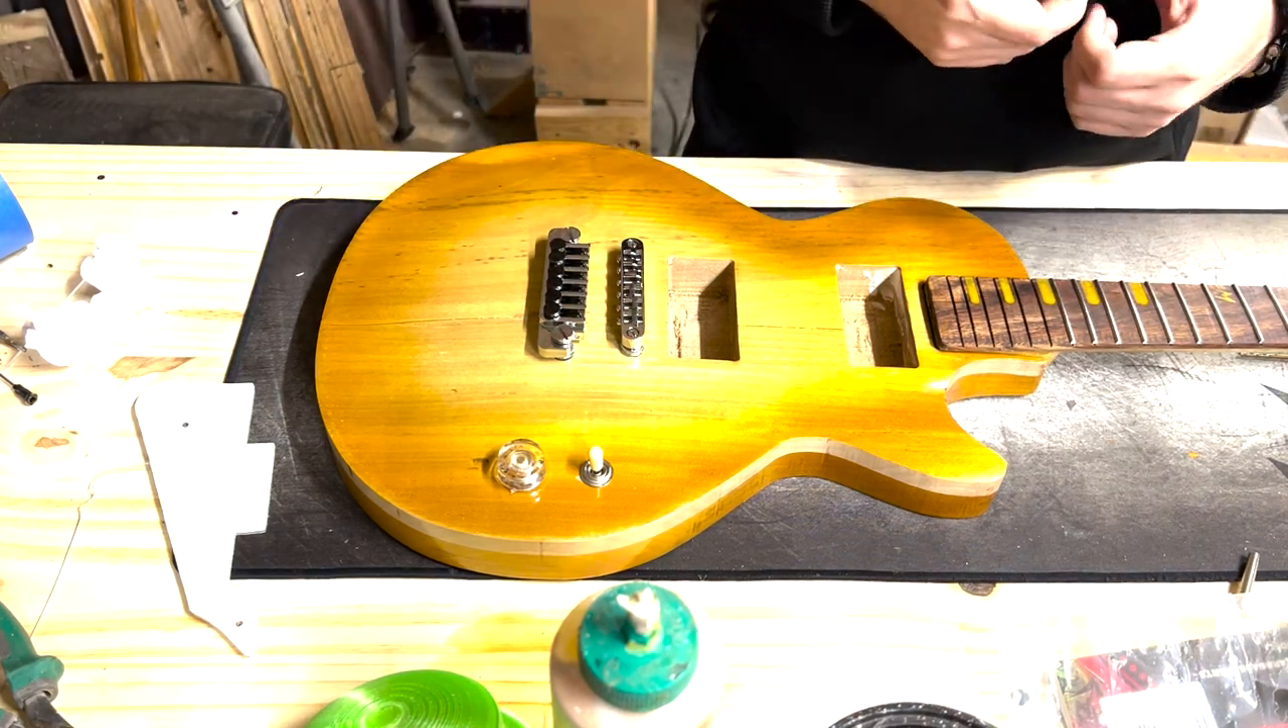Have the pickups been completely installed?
No.